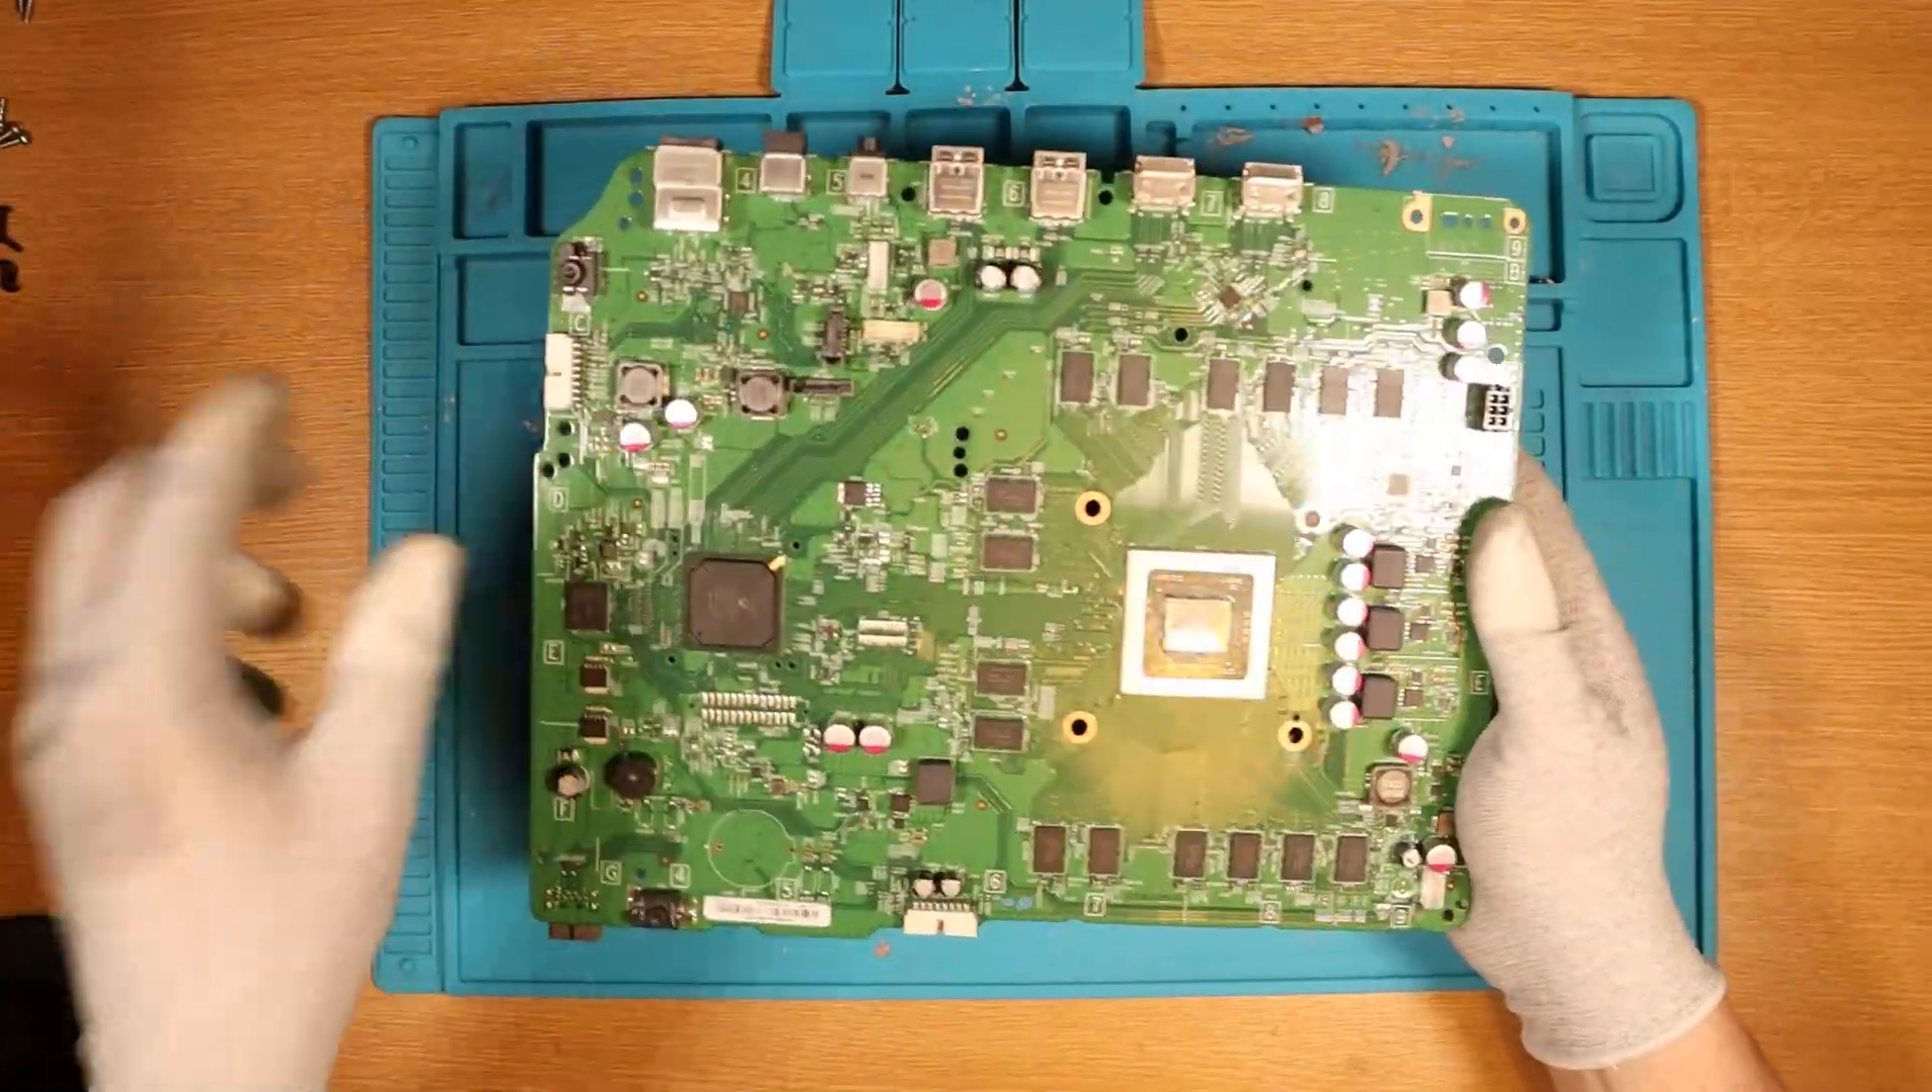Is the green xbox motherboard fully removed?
Yes.